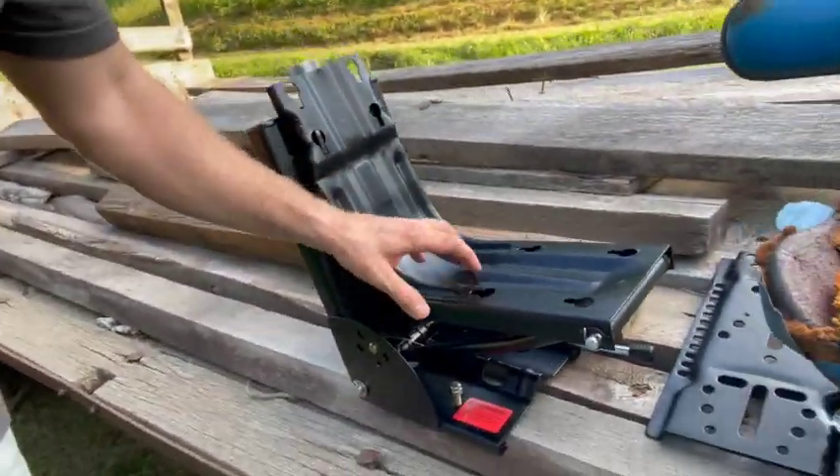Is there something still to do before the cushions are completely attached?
Yes.